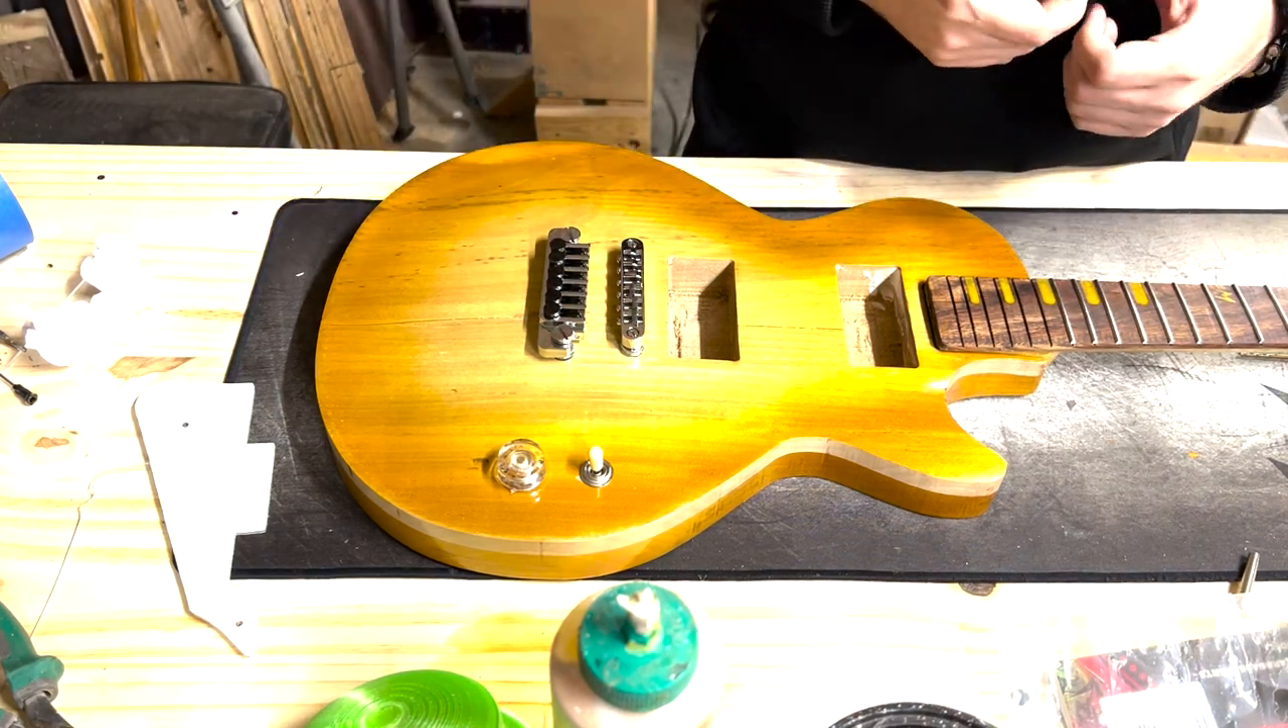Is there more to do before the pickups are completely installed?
Yes.